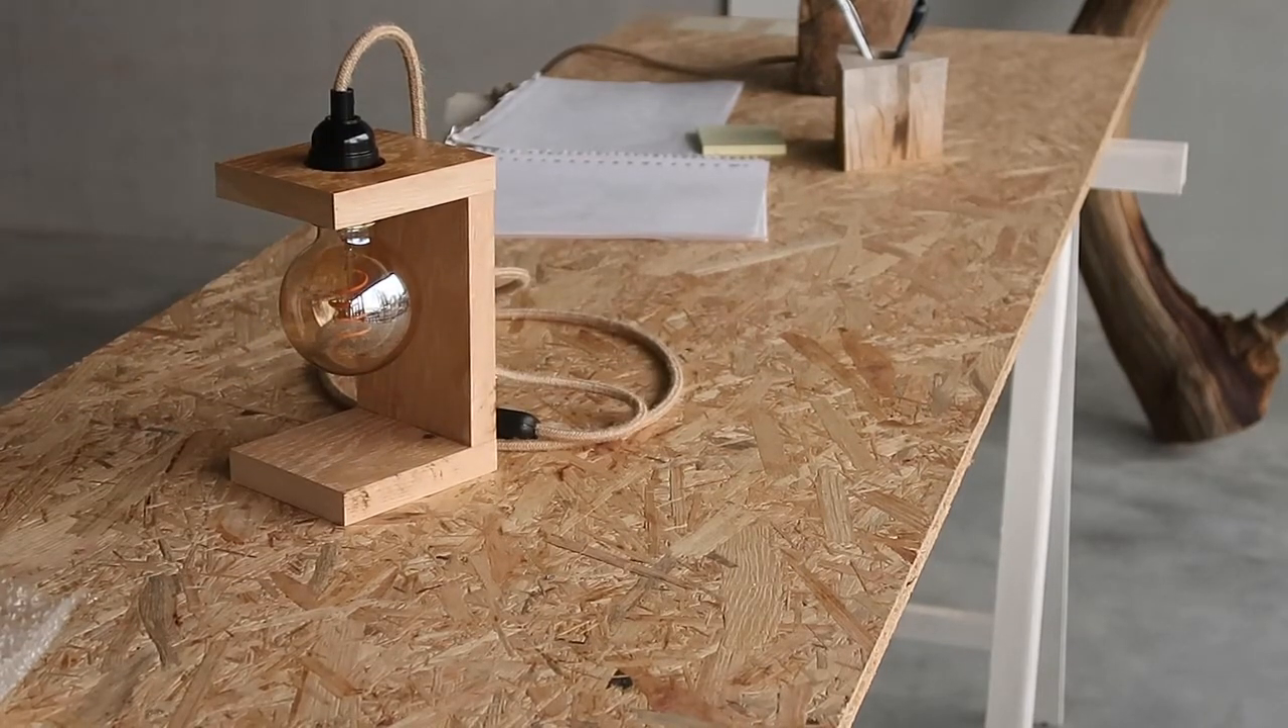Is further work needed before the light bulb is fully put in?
No.